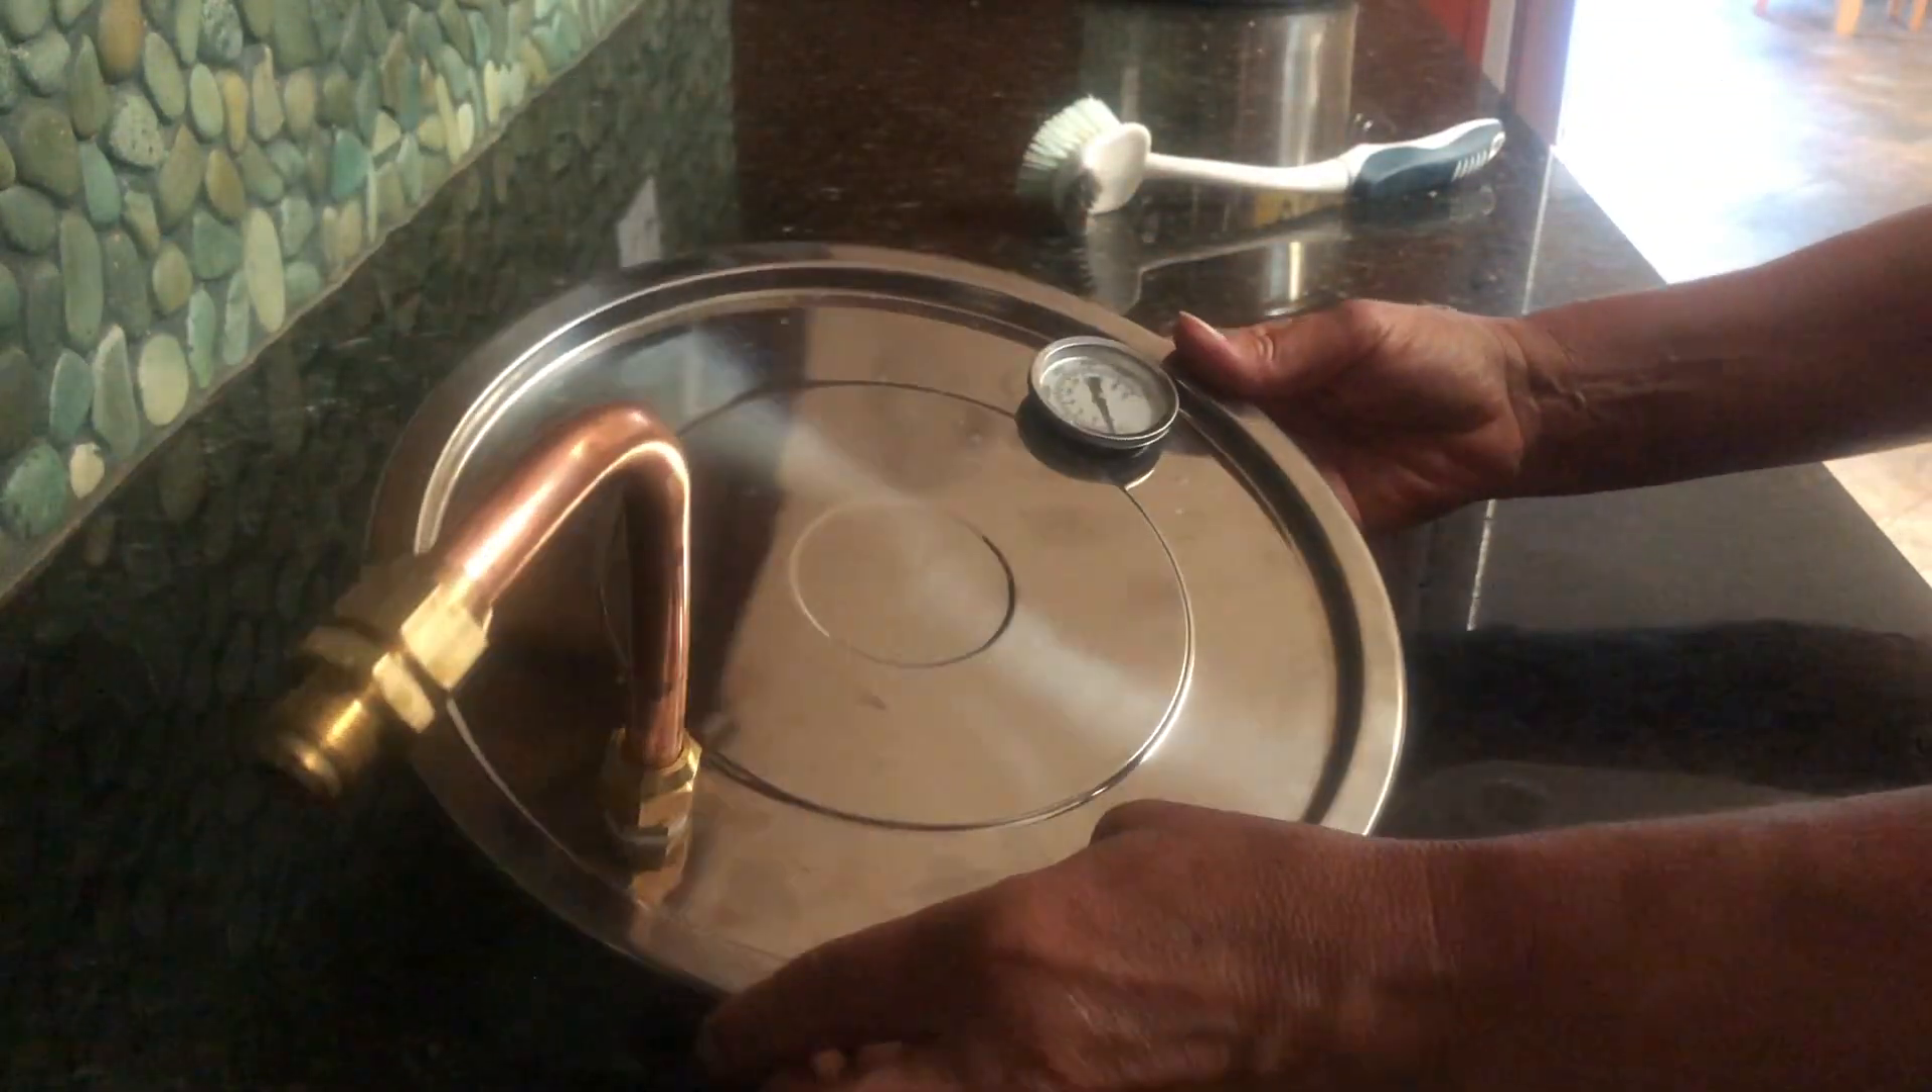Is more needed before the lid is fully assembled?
No.